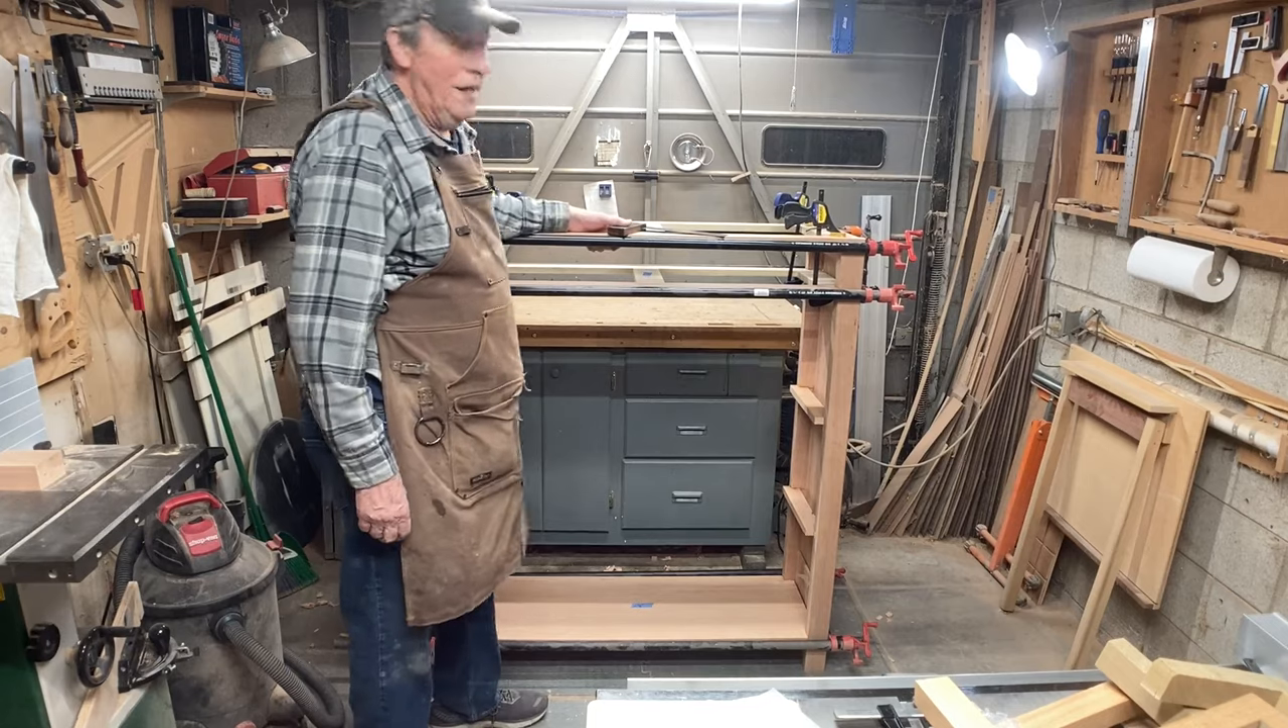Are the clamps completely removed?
No.